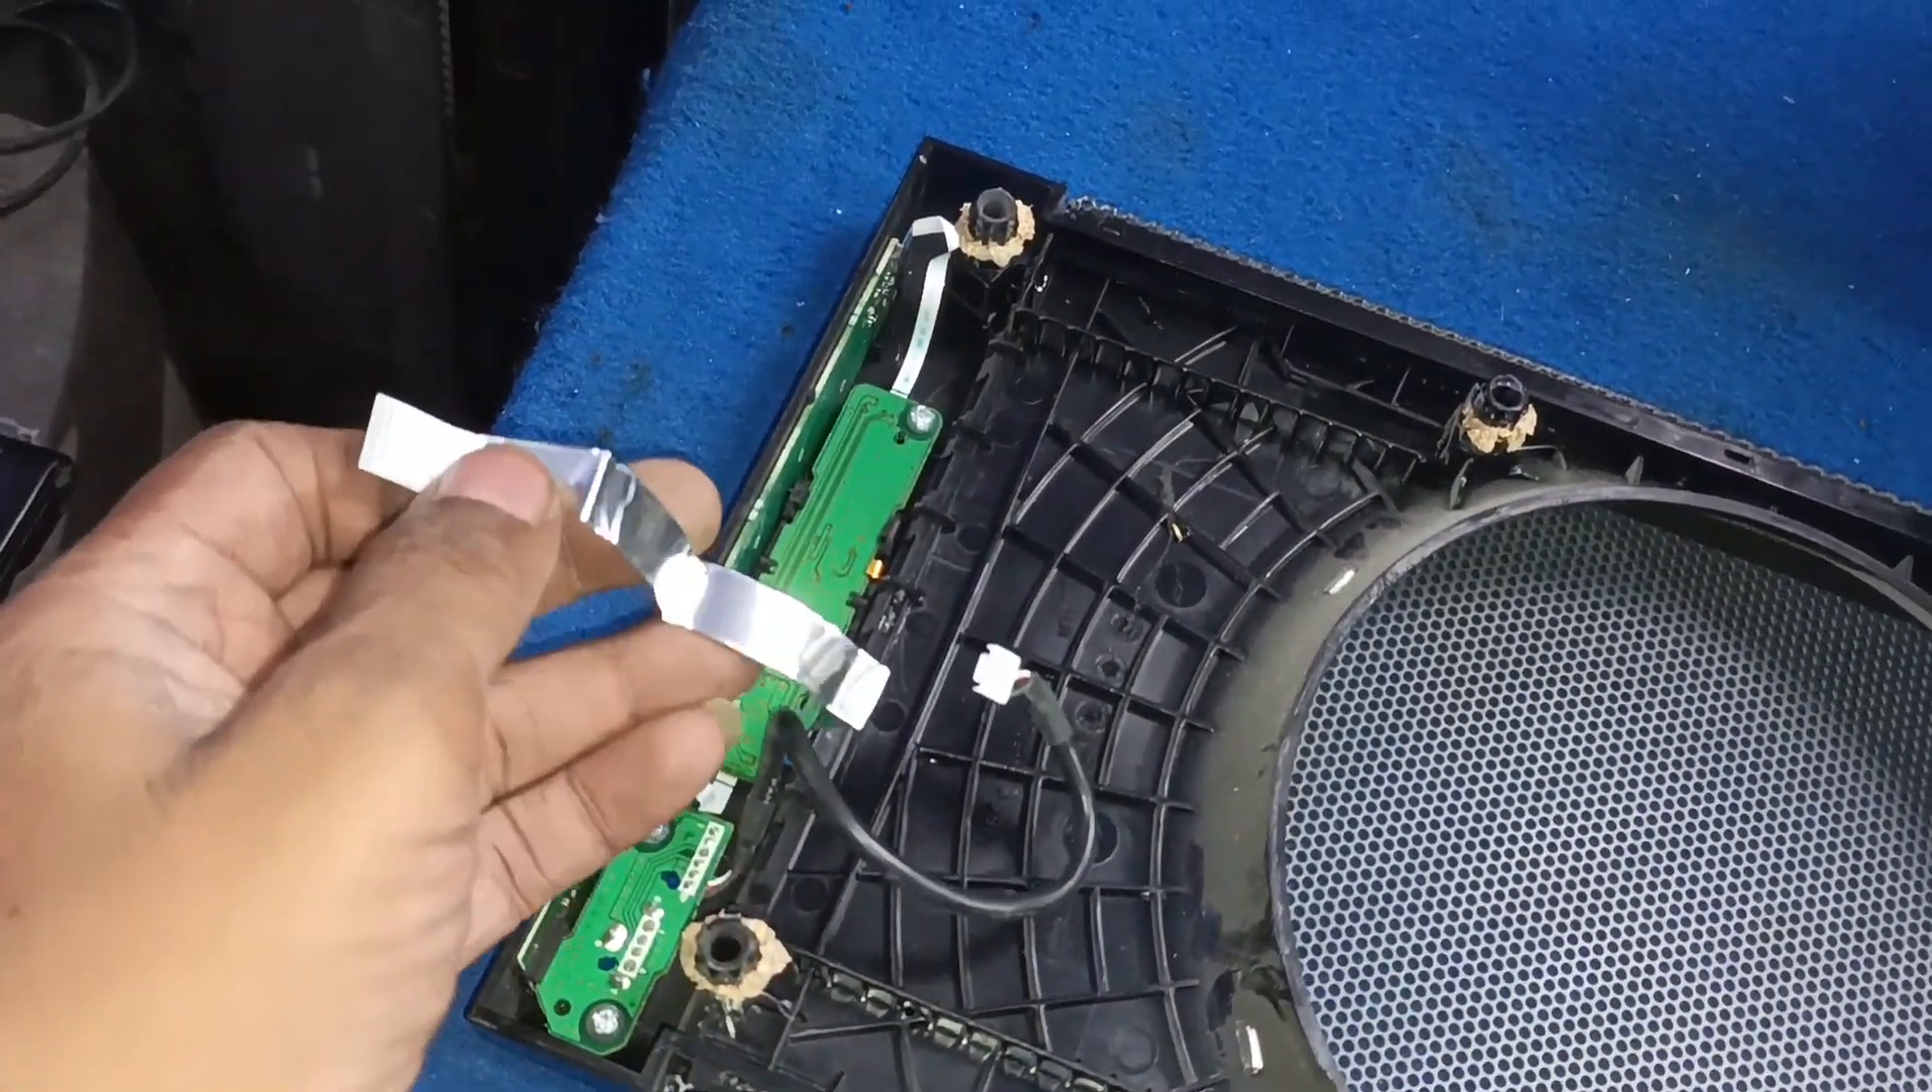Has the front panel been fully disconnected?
Yes.